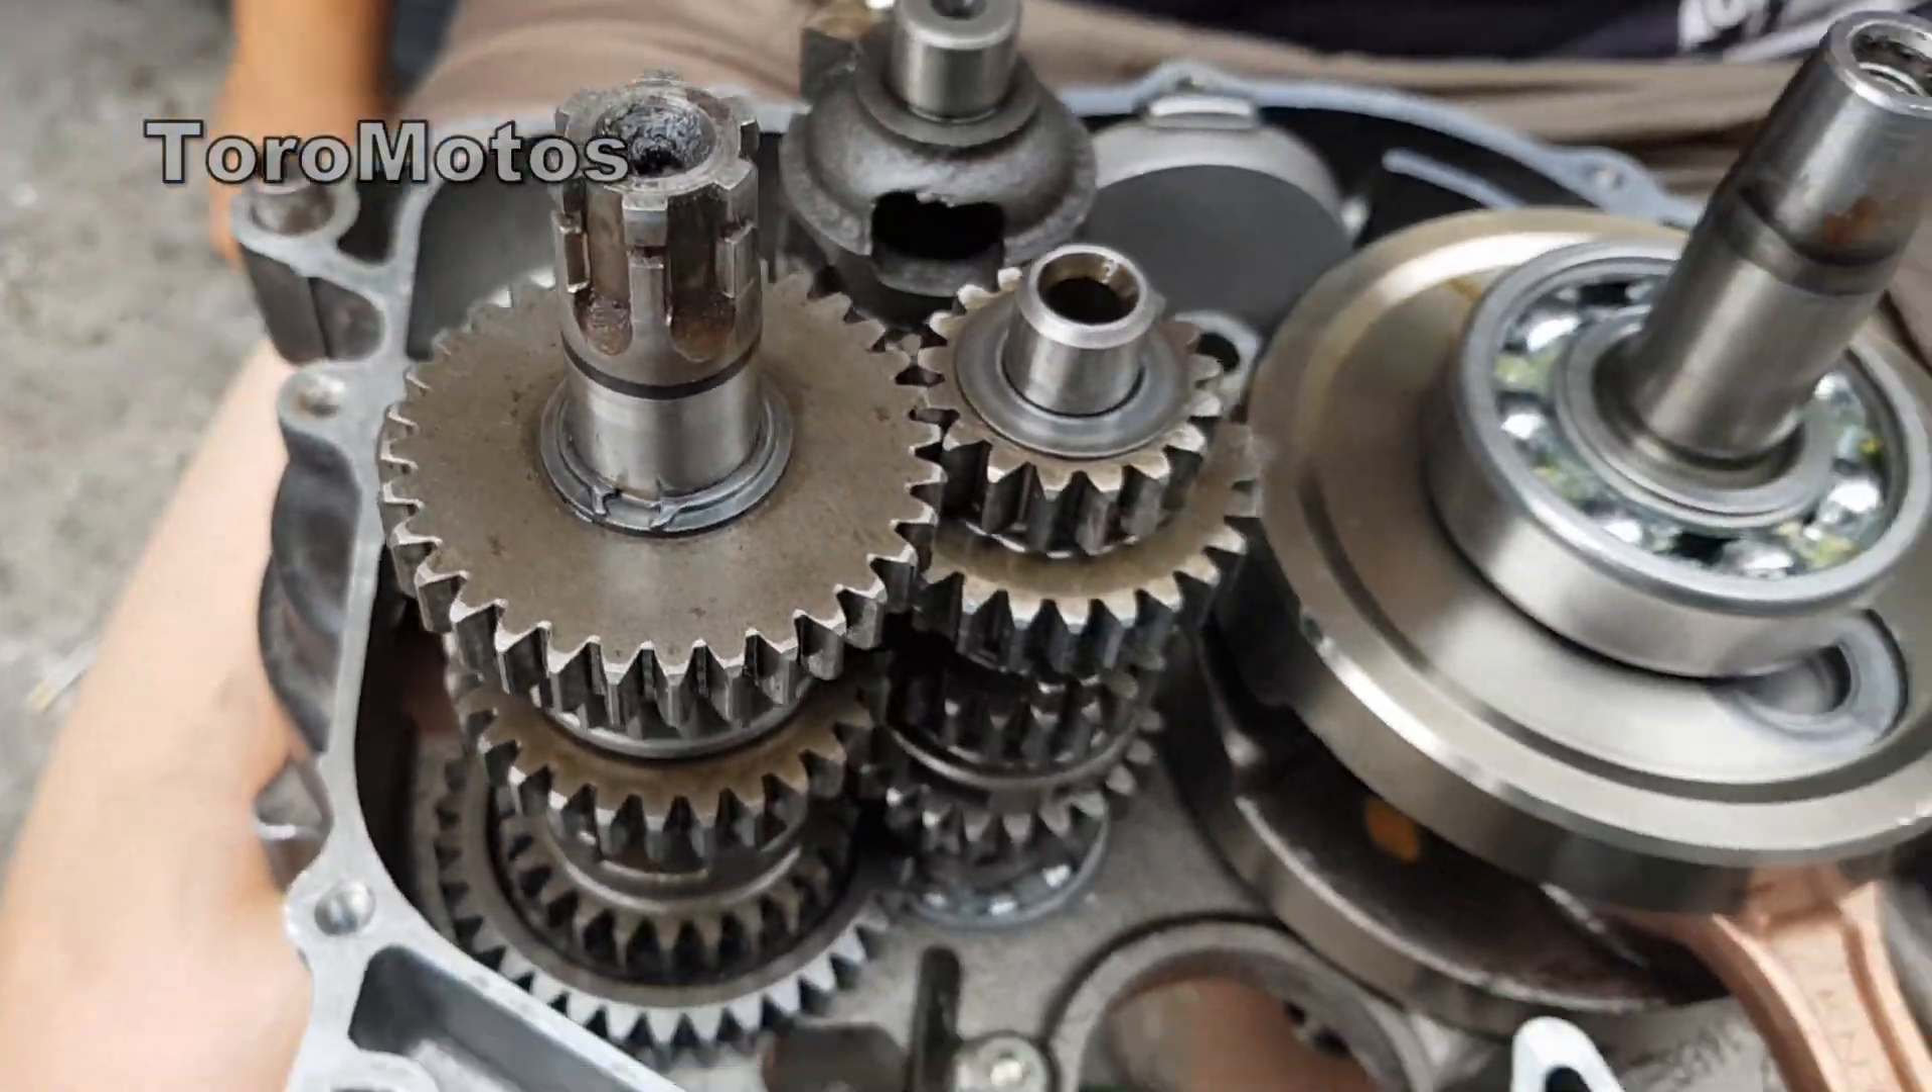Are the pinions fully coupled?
Yes.